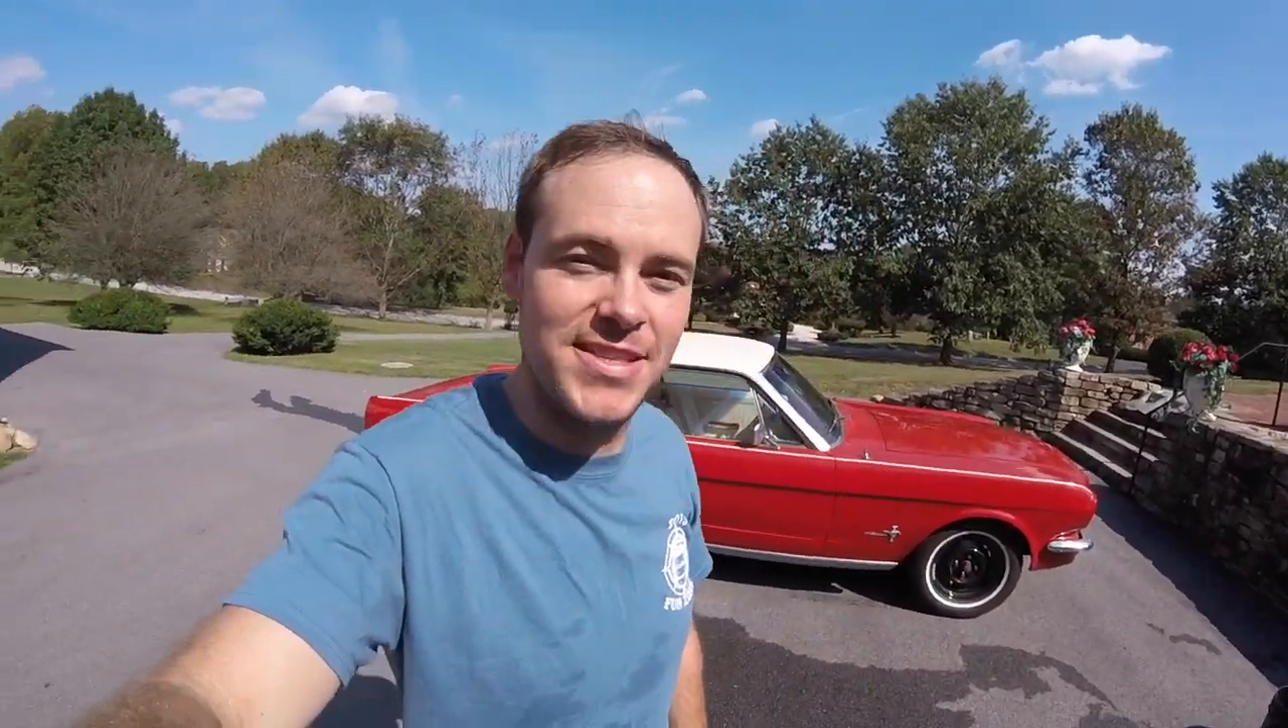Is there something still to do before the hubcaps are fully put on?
Yes.